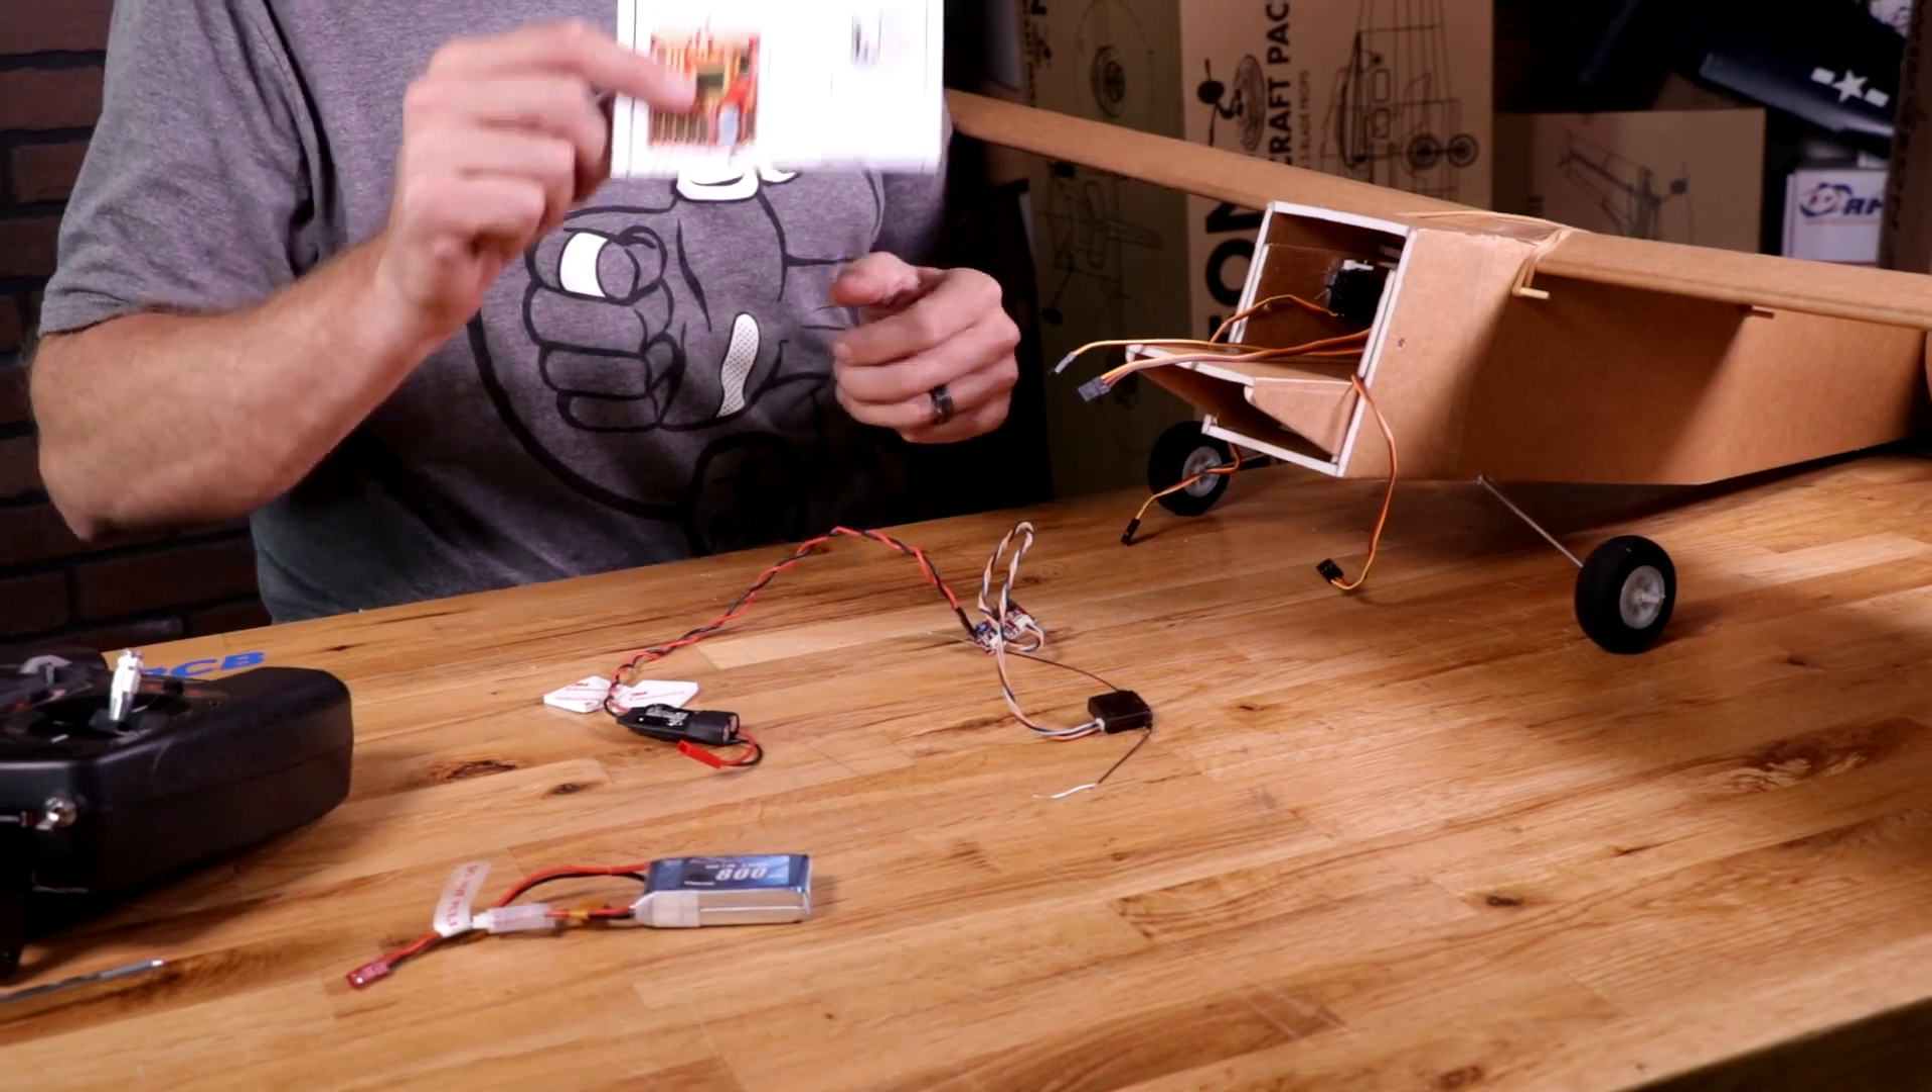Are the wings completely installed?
Yes.